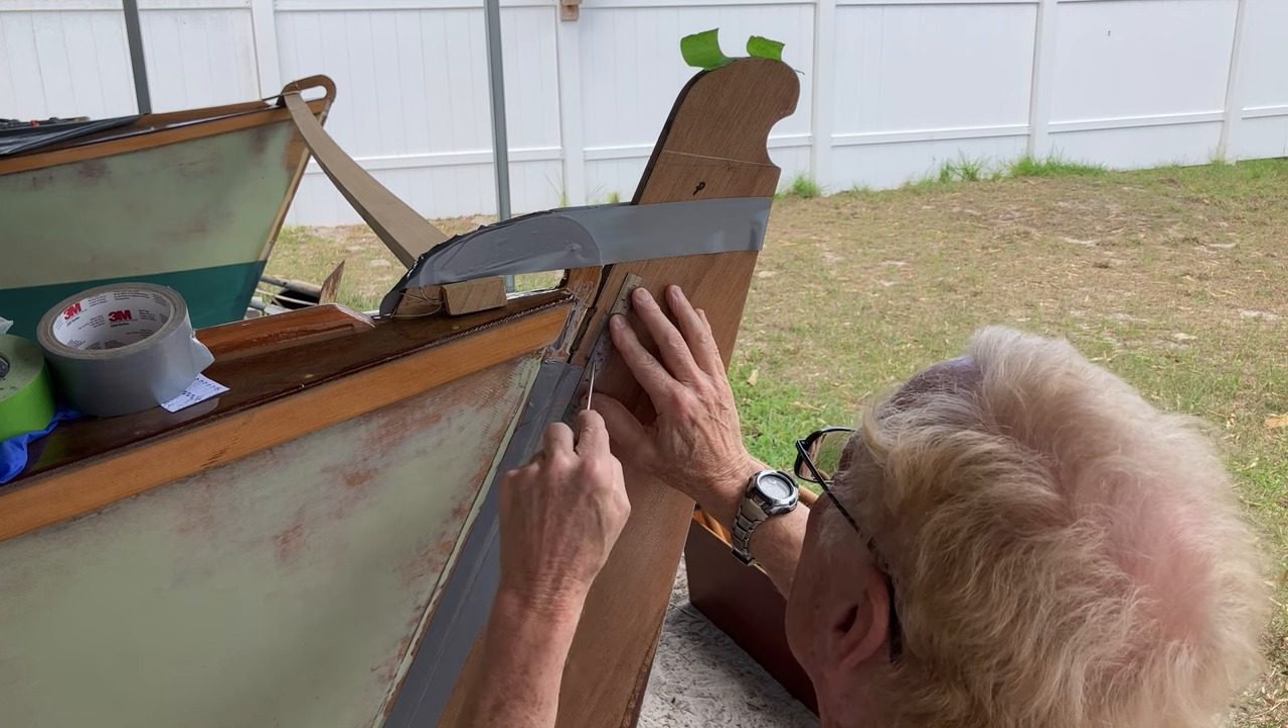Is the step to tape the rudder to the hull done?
Yes.